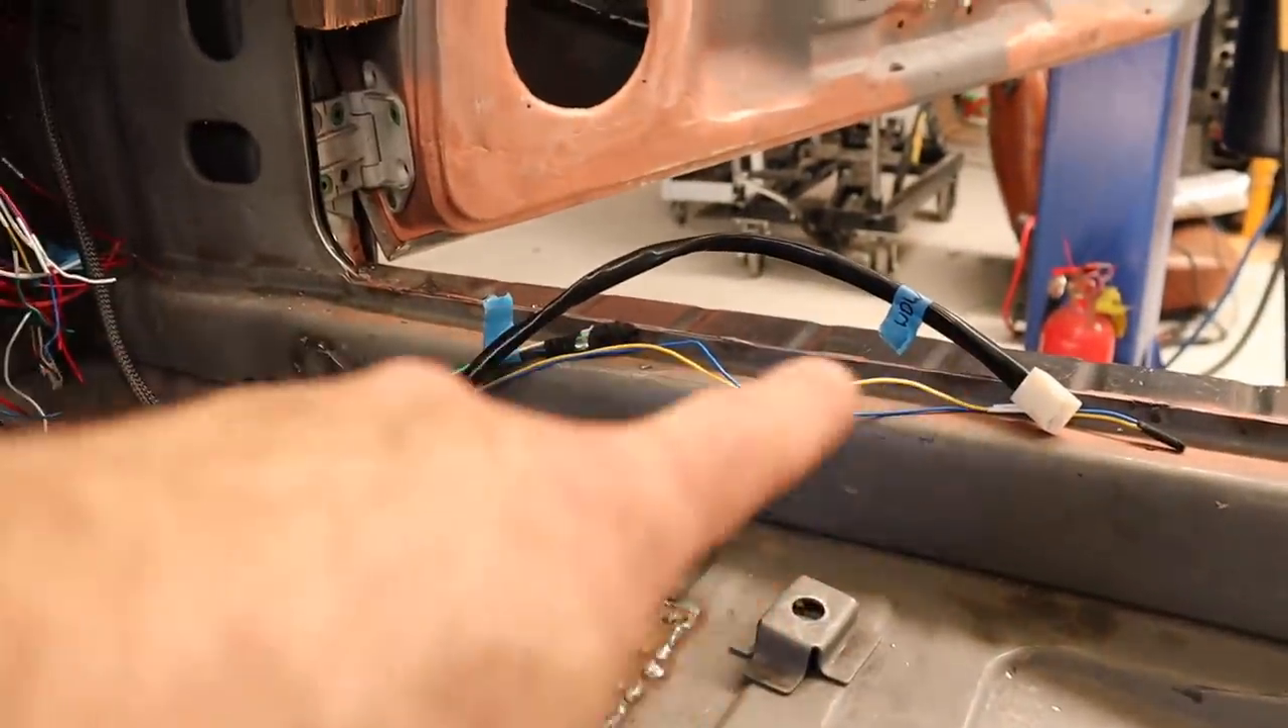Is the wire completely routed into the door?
No.